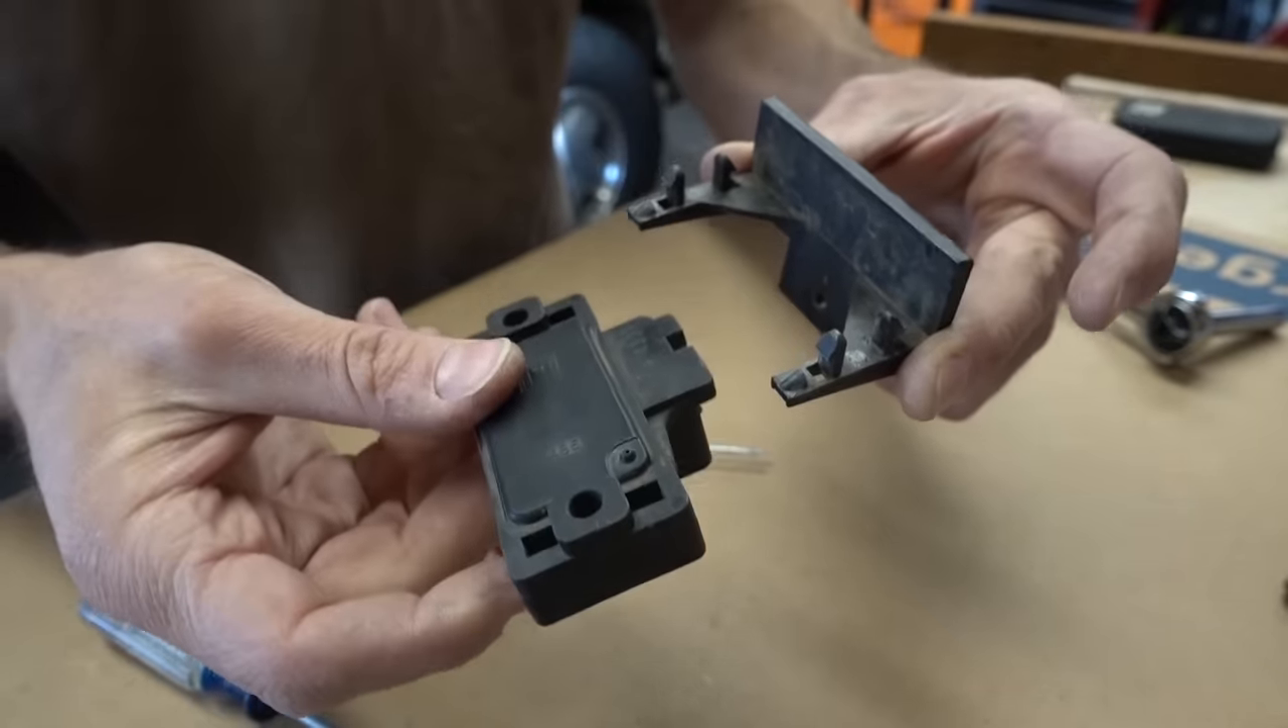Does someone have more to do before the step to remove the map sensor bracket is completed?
No.